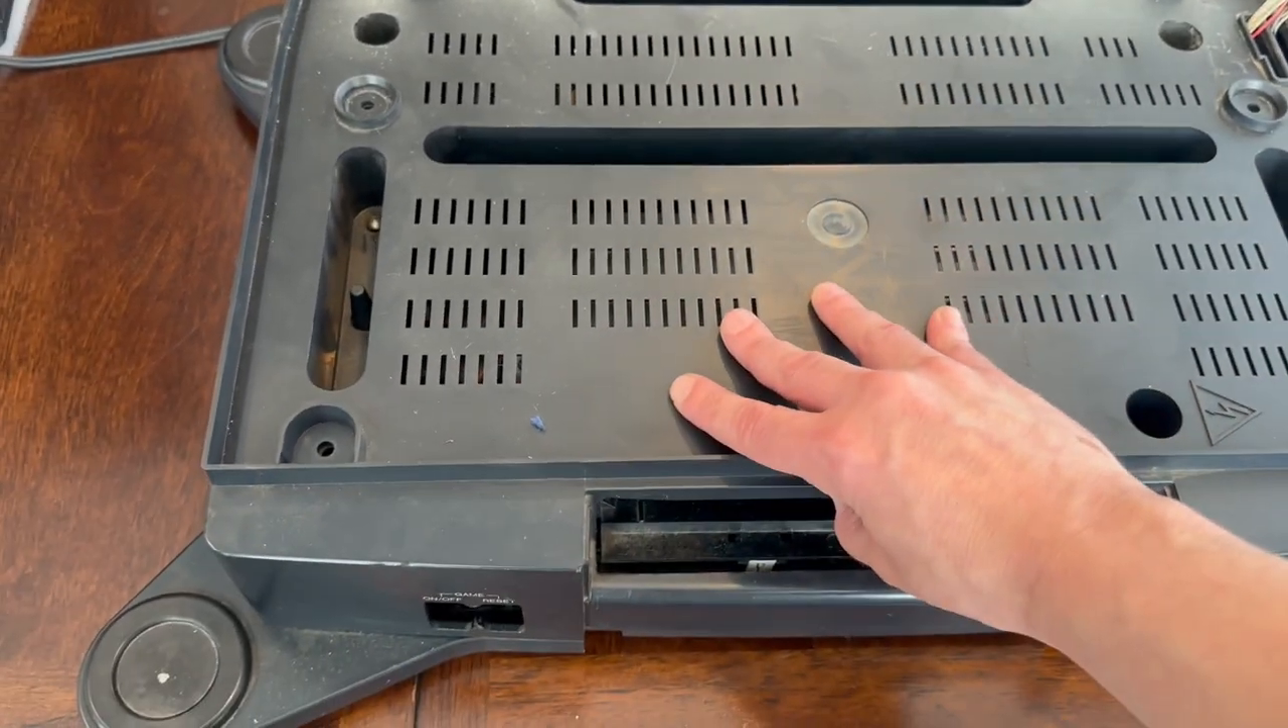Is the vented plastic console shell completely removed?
No.